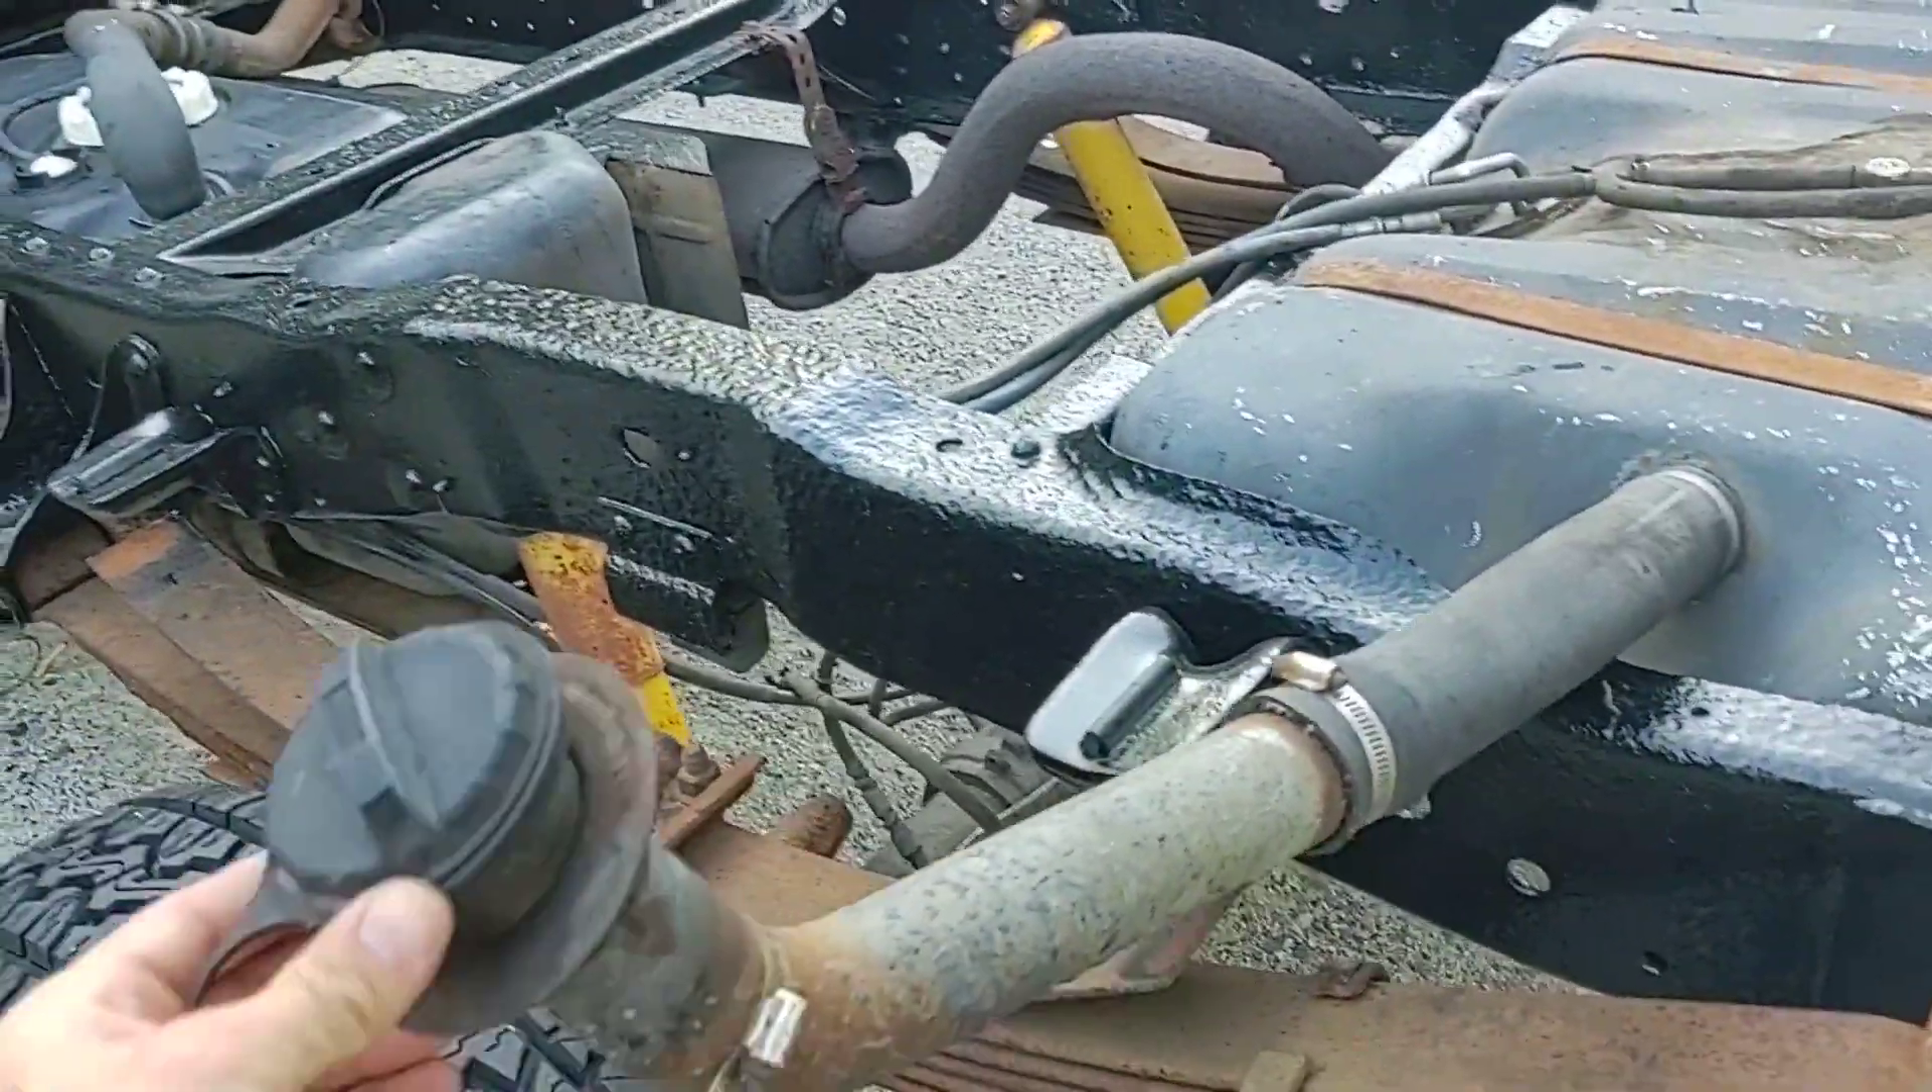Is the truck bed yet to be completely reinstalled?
Yes.